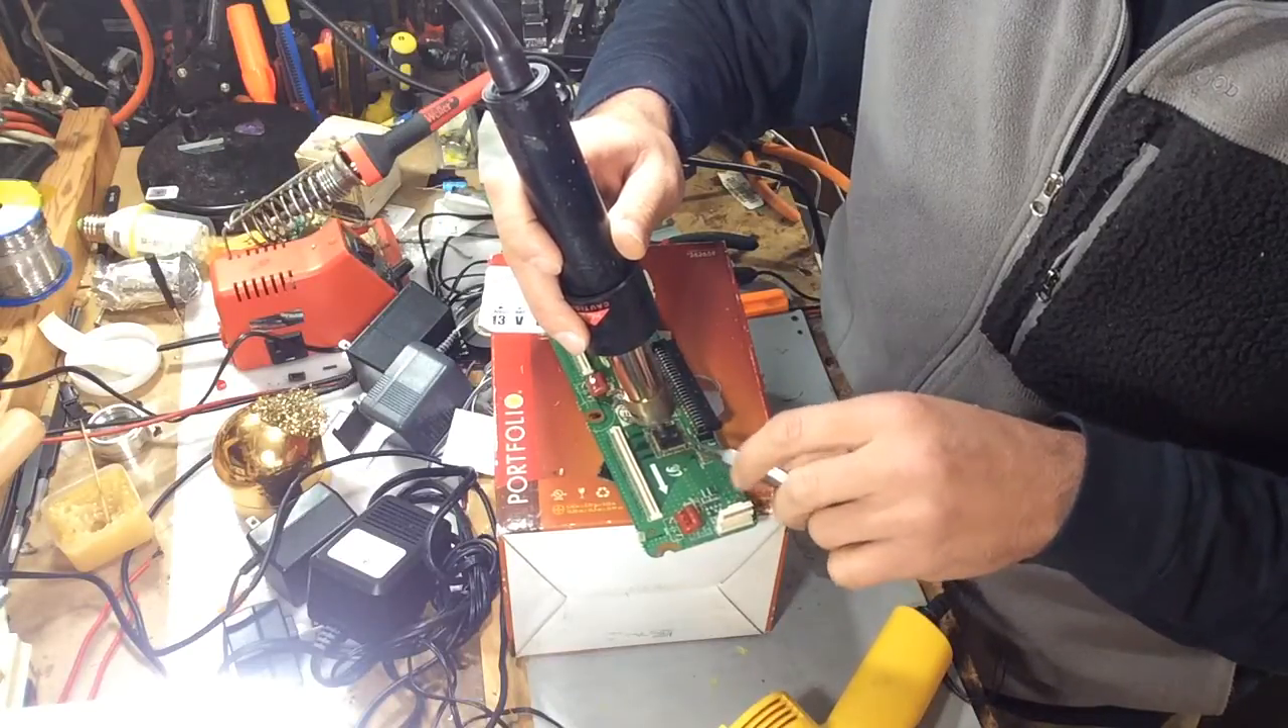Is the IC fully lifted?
No.